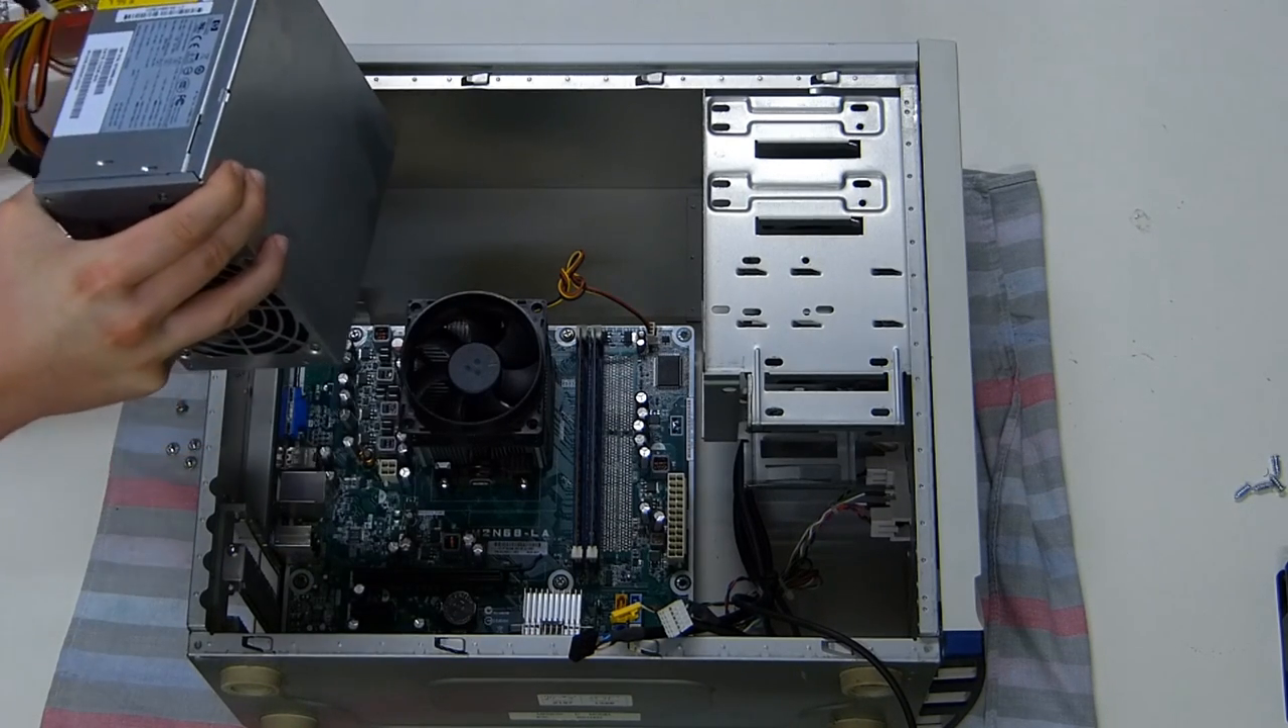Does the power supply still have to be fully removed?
No.